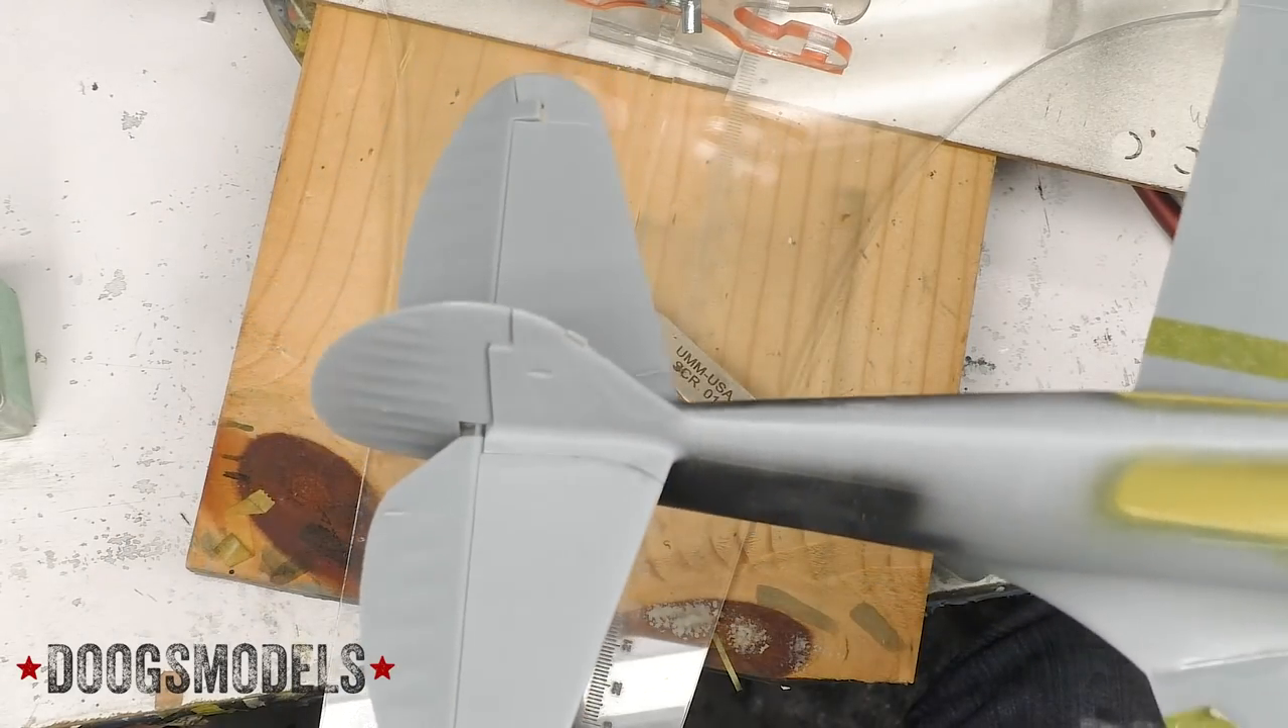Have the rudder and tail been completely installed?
Yes.